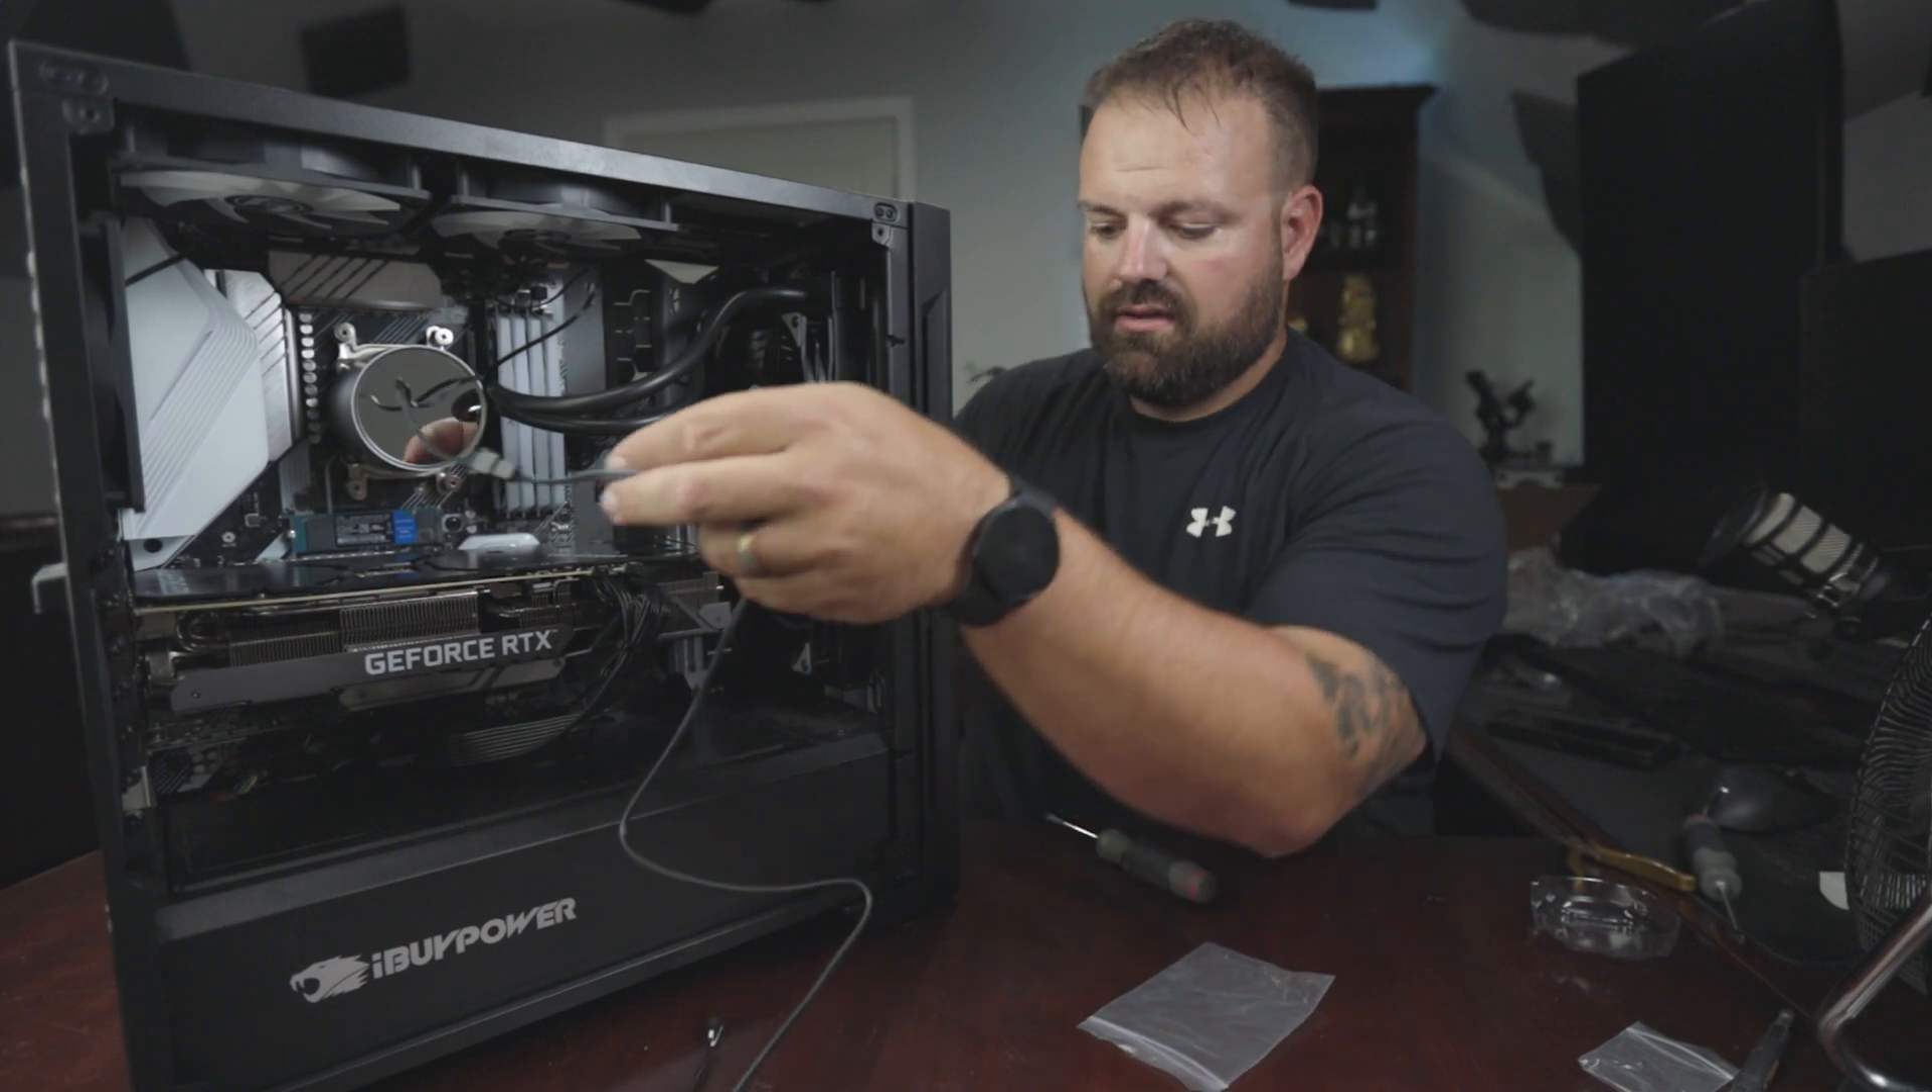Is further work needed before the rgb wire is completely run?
Yes.